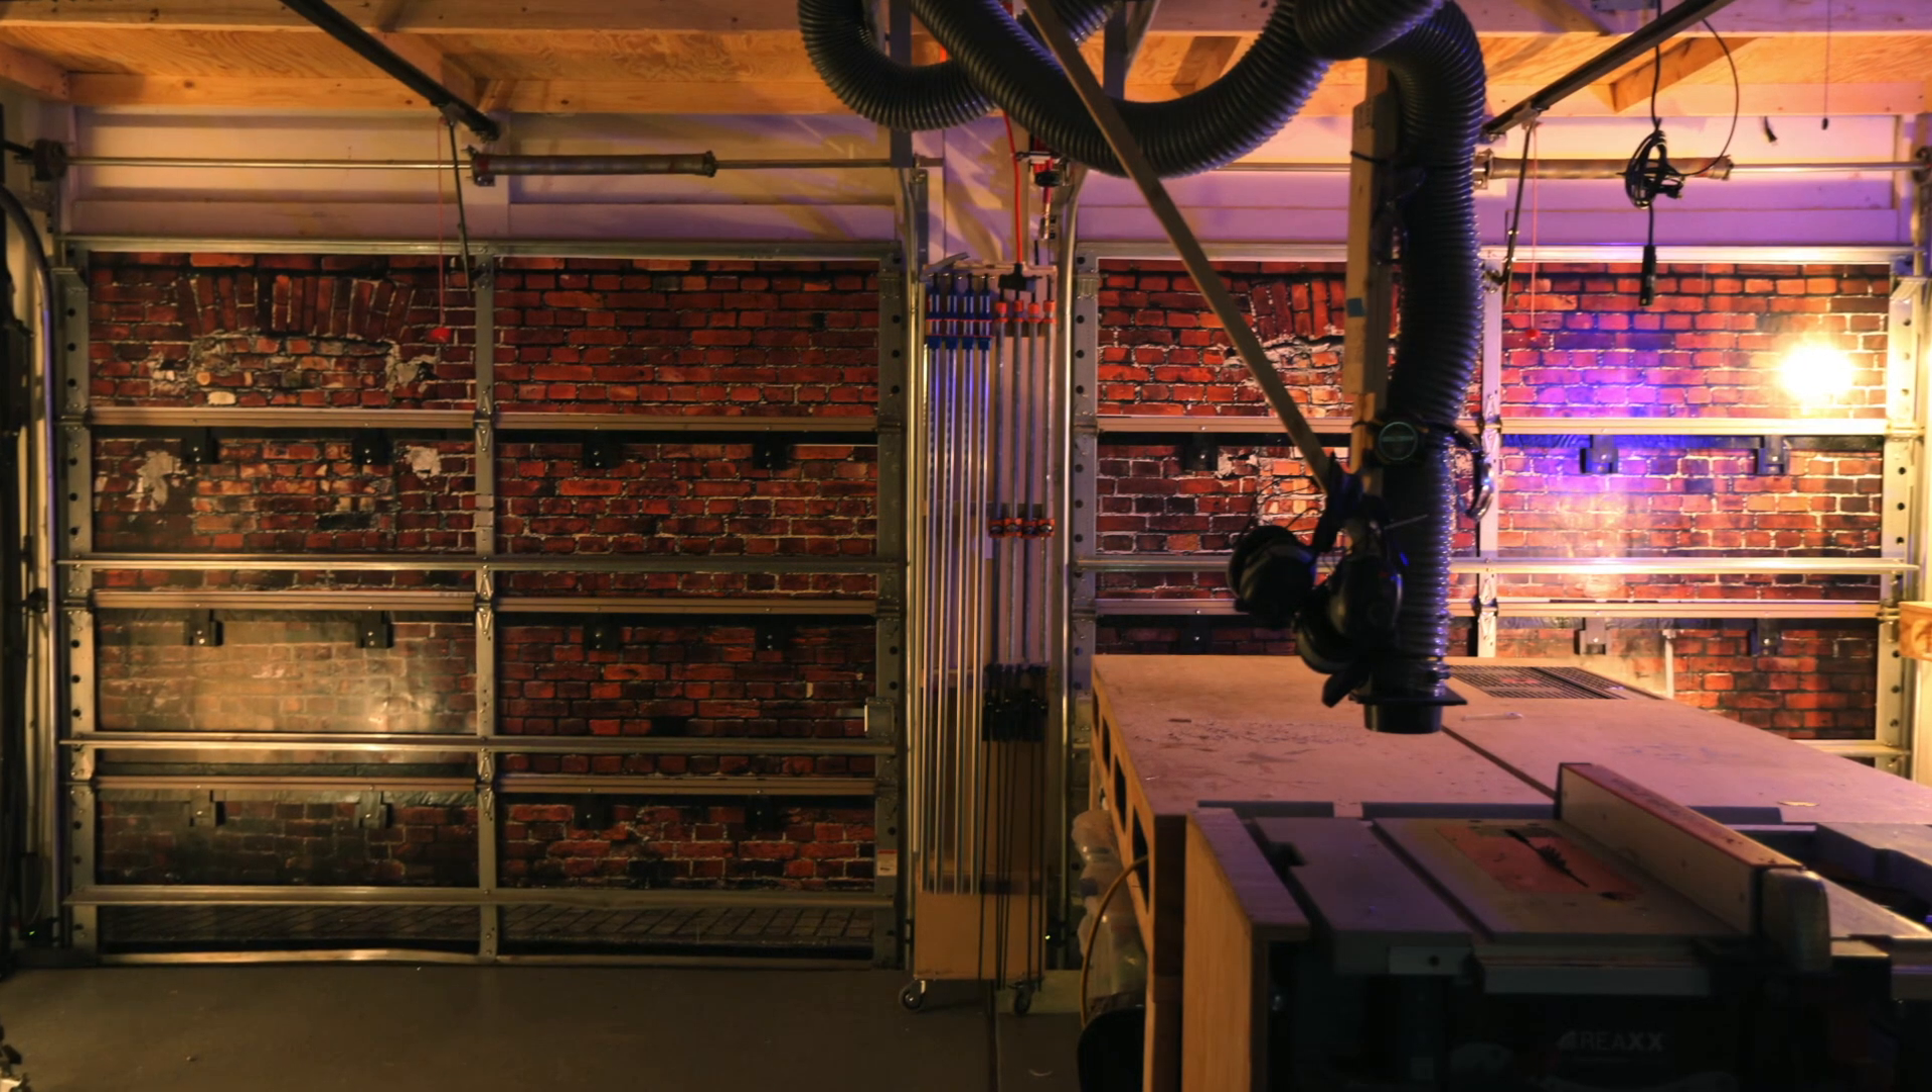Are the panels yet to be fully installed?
No.